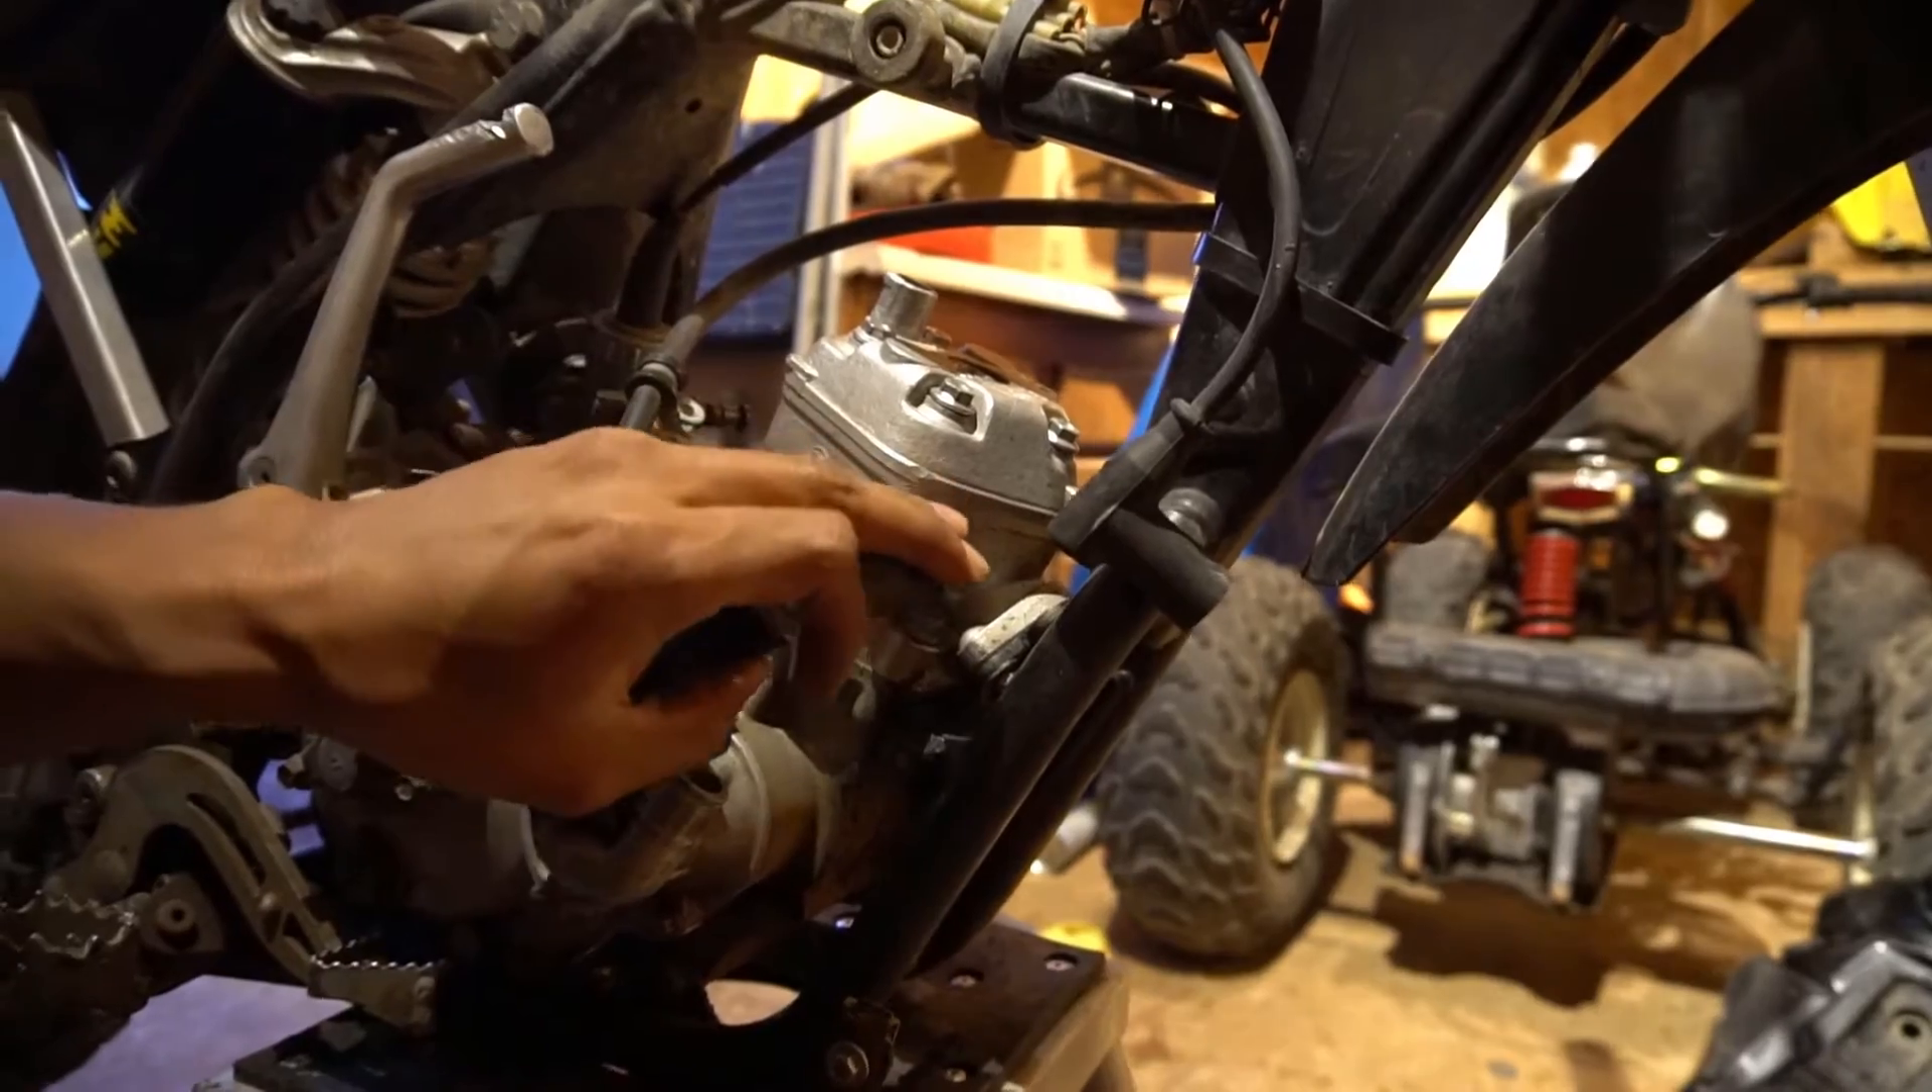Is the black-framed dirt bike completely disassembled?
No.